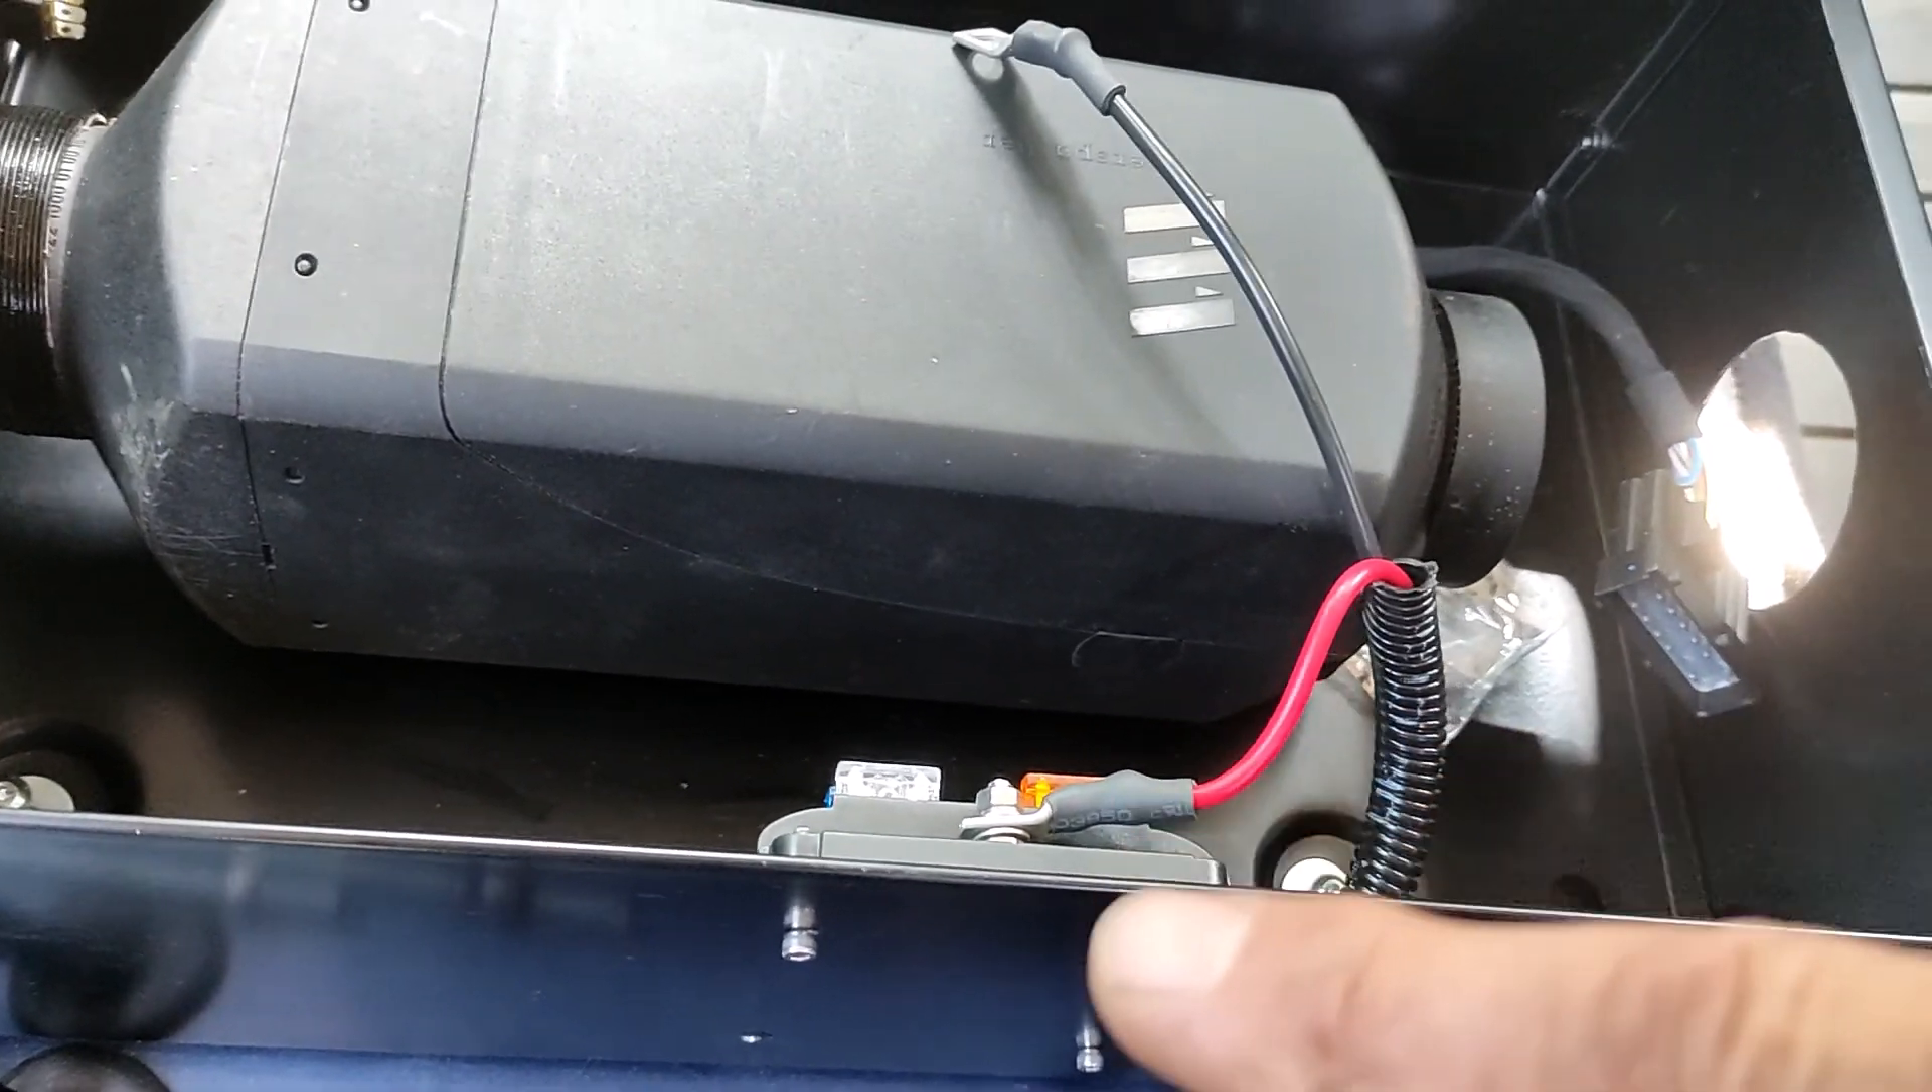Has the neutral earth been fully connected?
No.